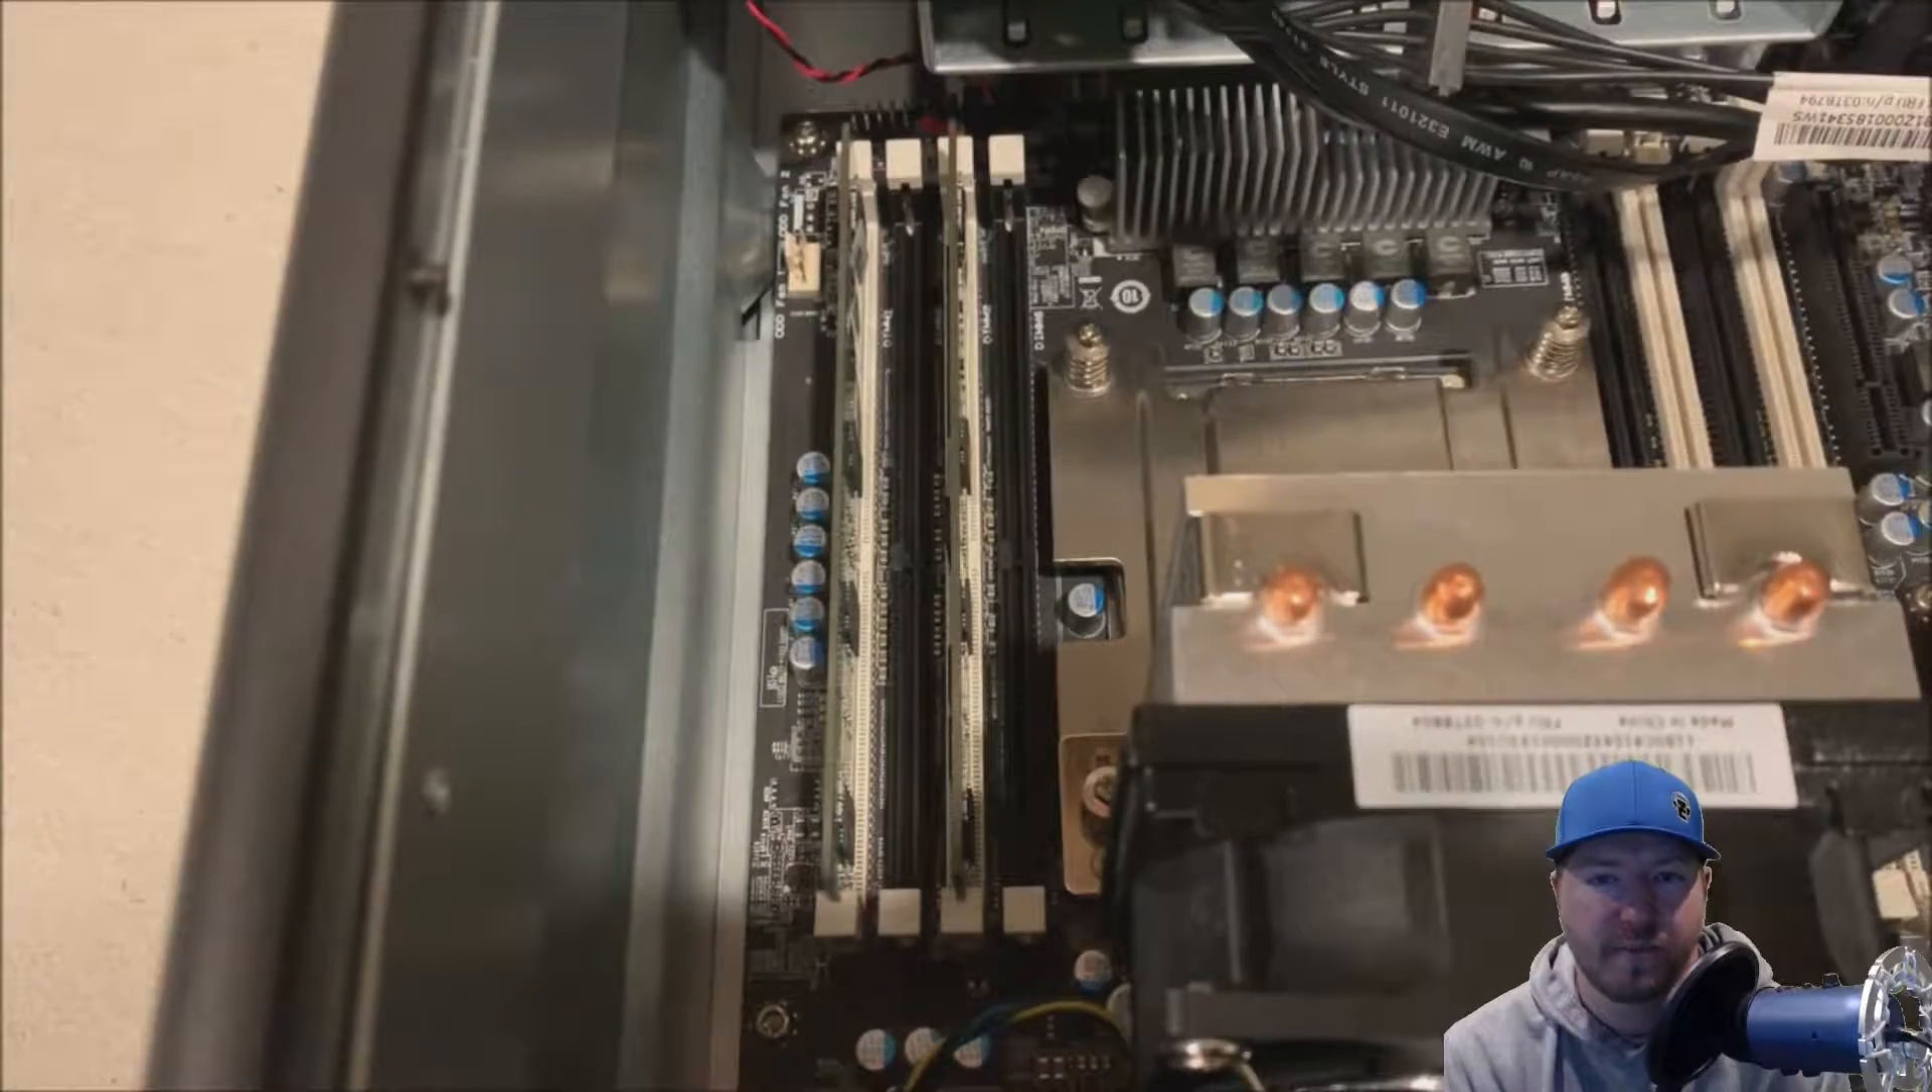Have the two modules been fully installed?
Yes.